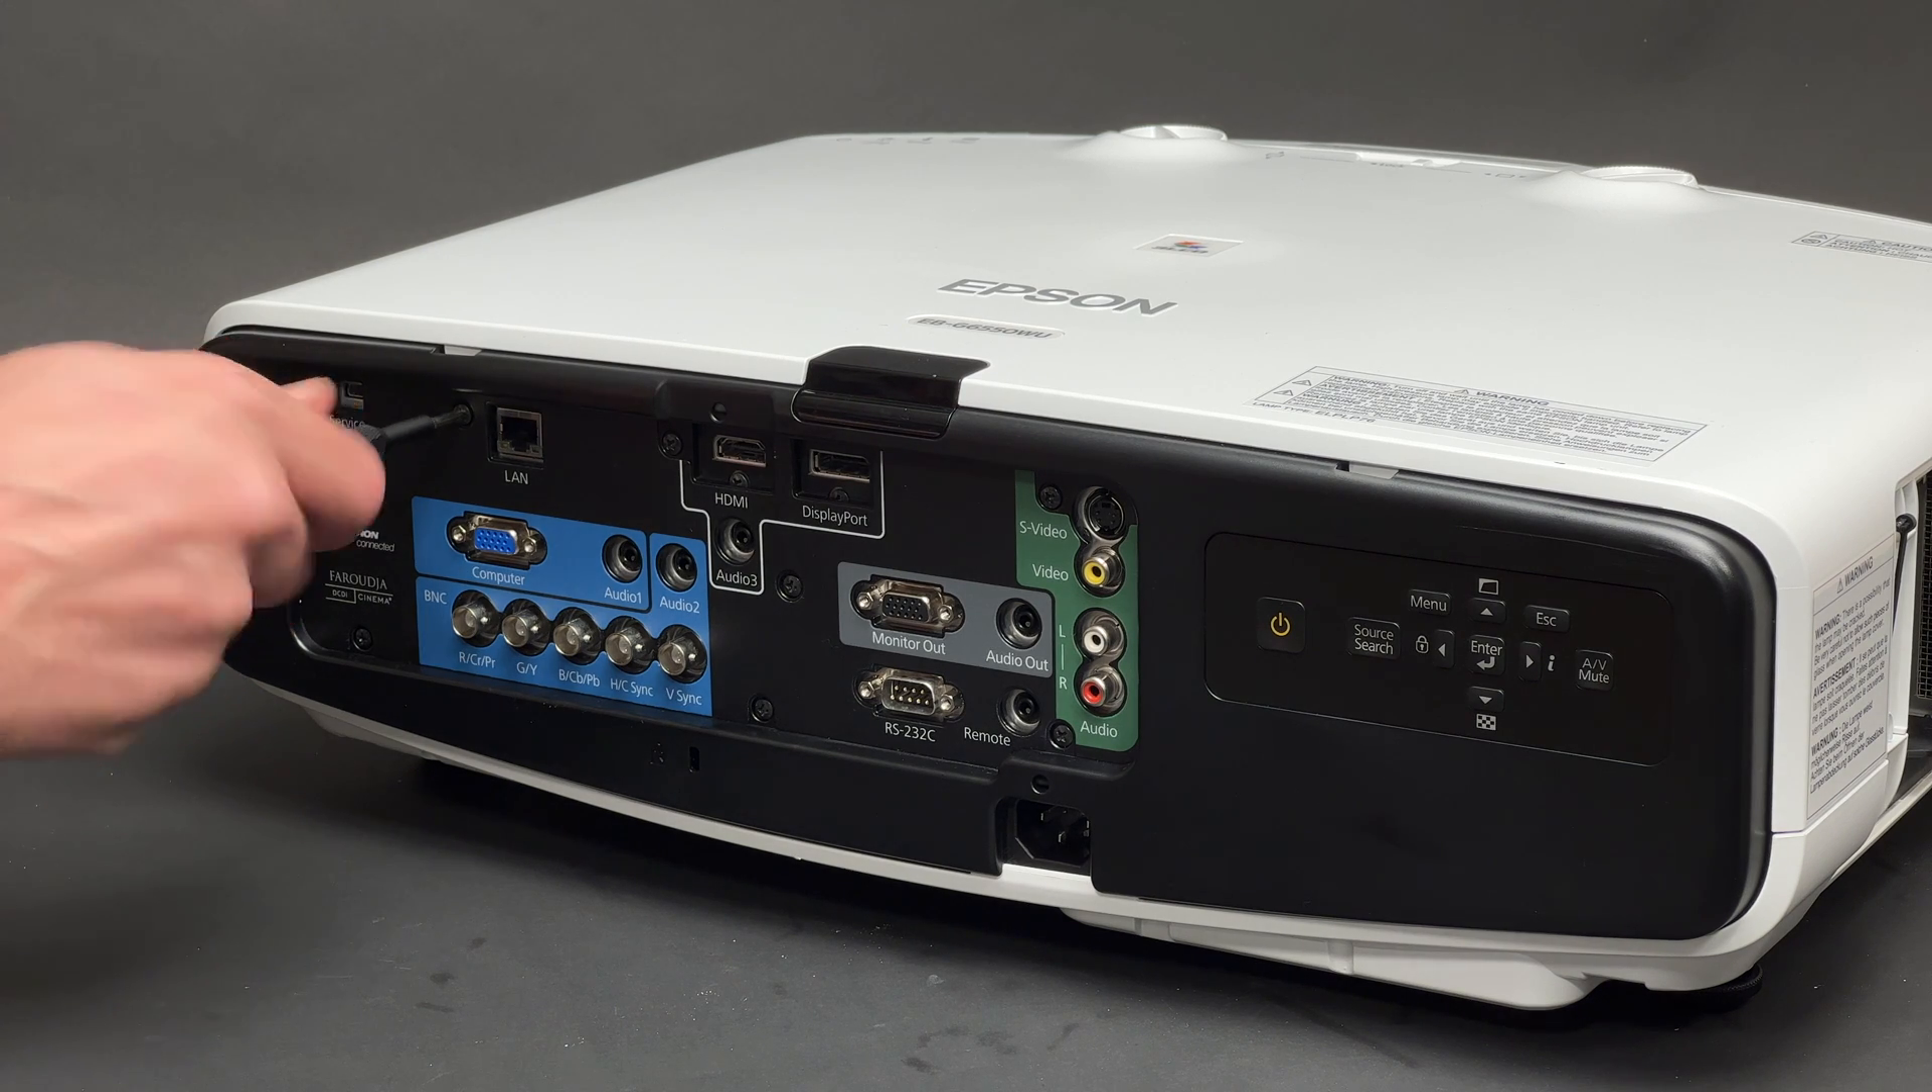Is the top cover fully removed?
No.